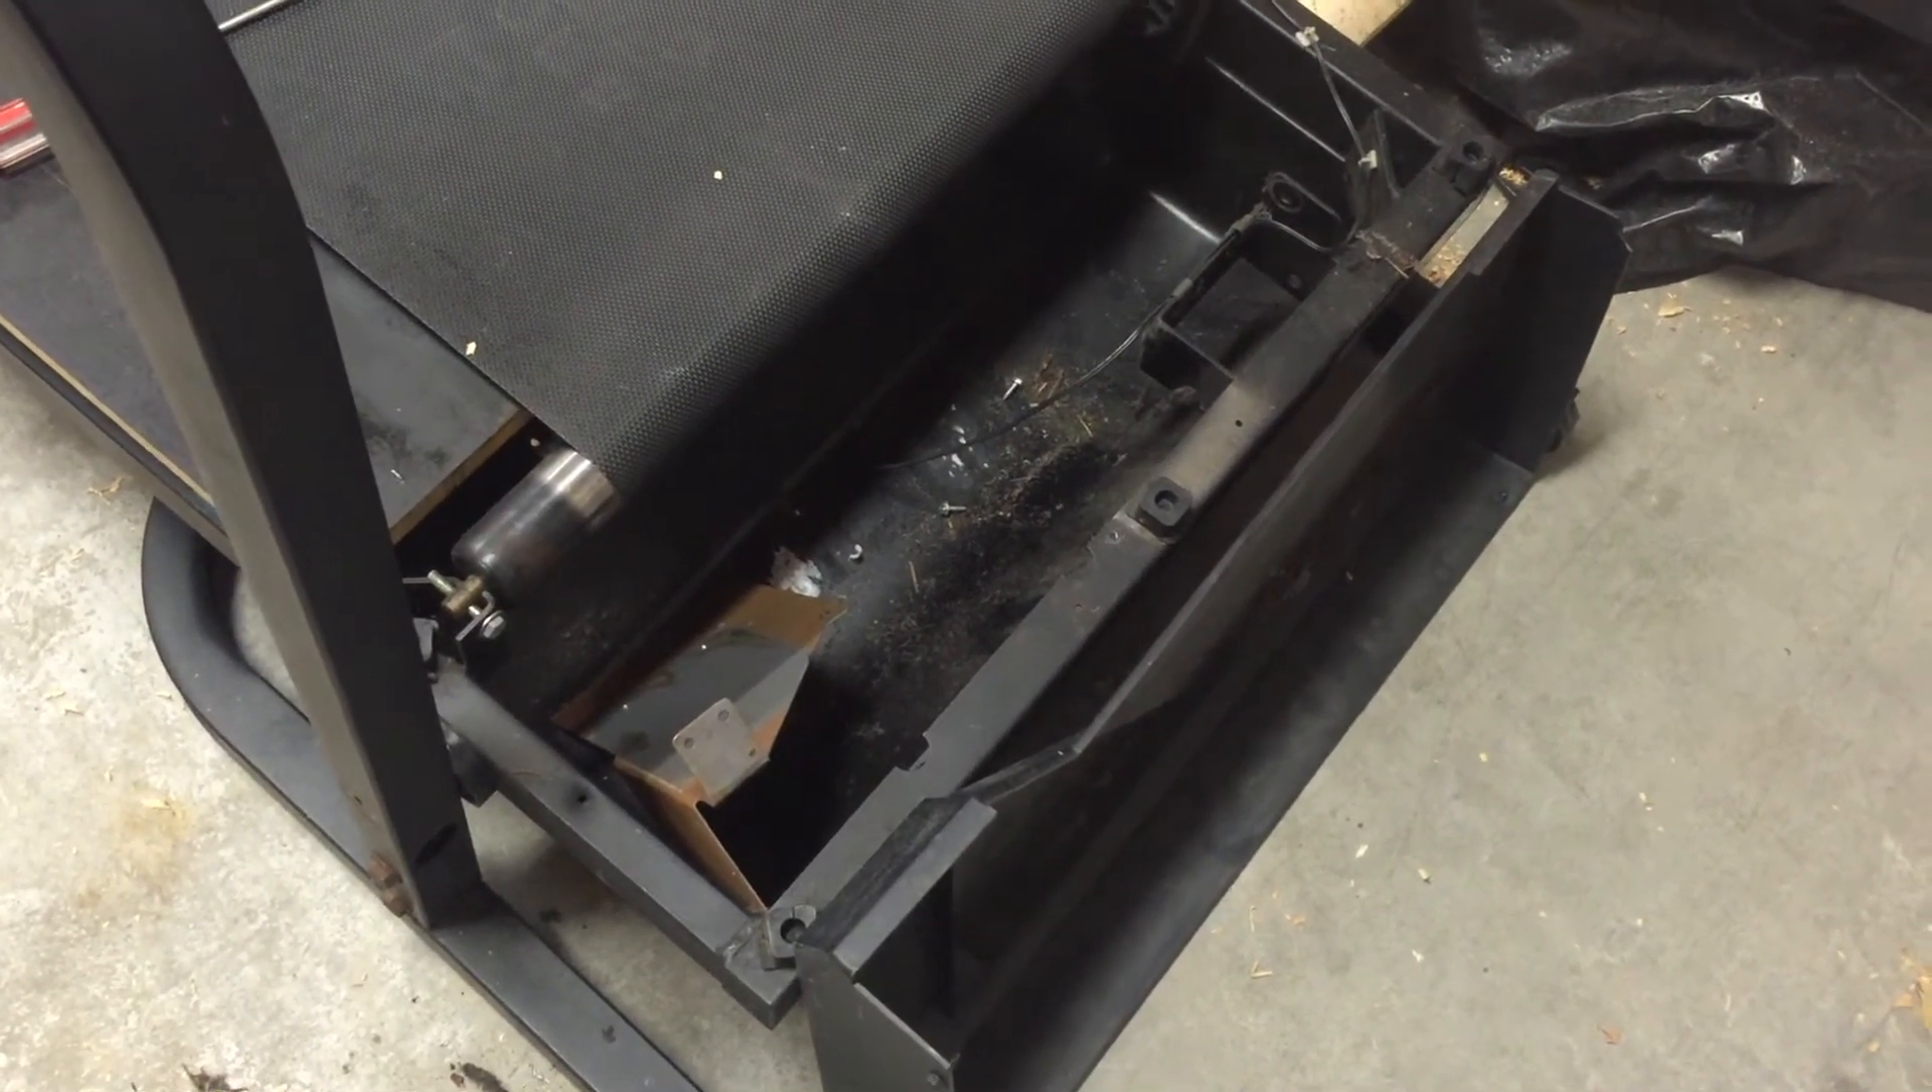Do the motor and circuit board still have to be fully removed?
No.